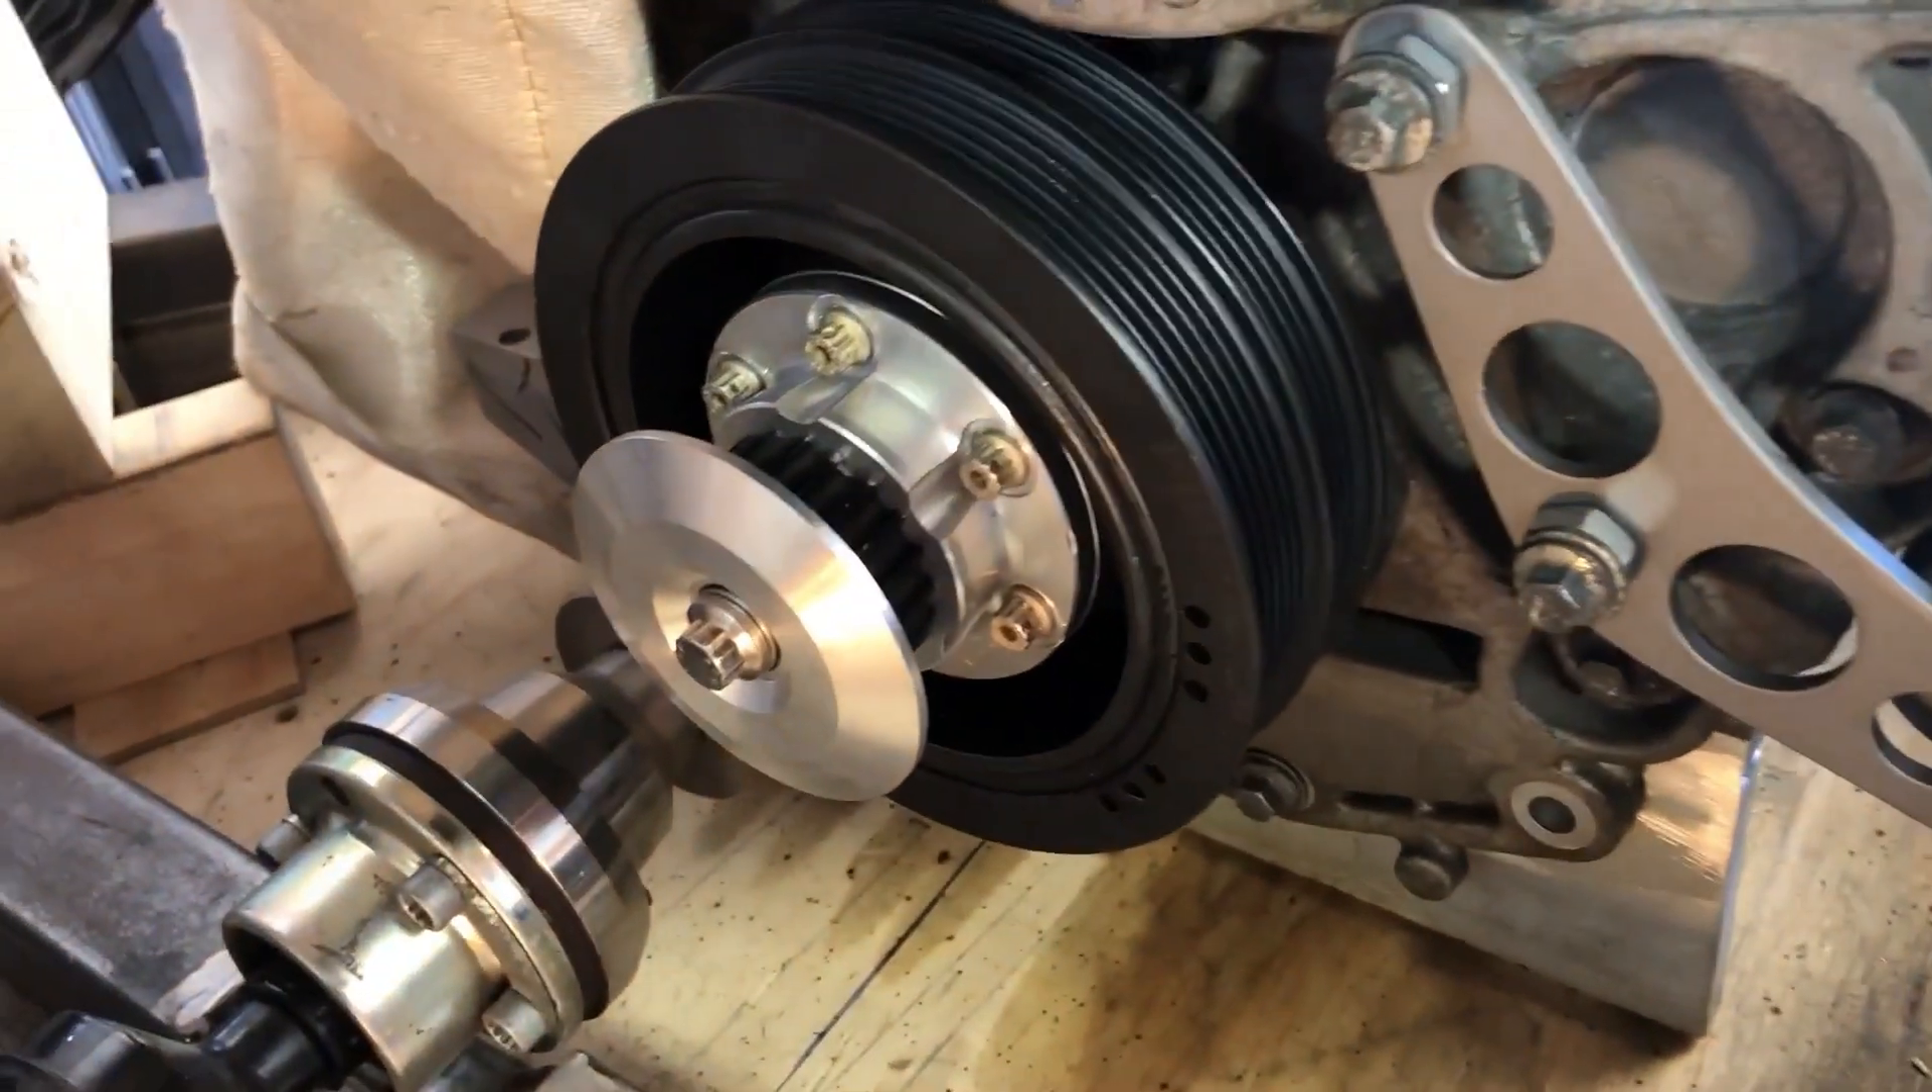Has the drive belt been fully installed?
No.